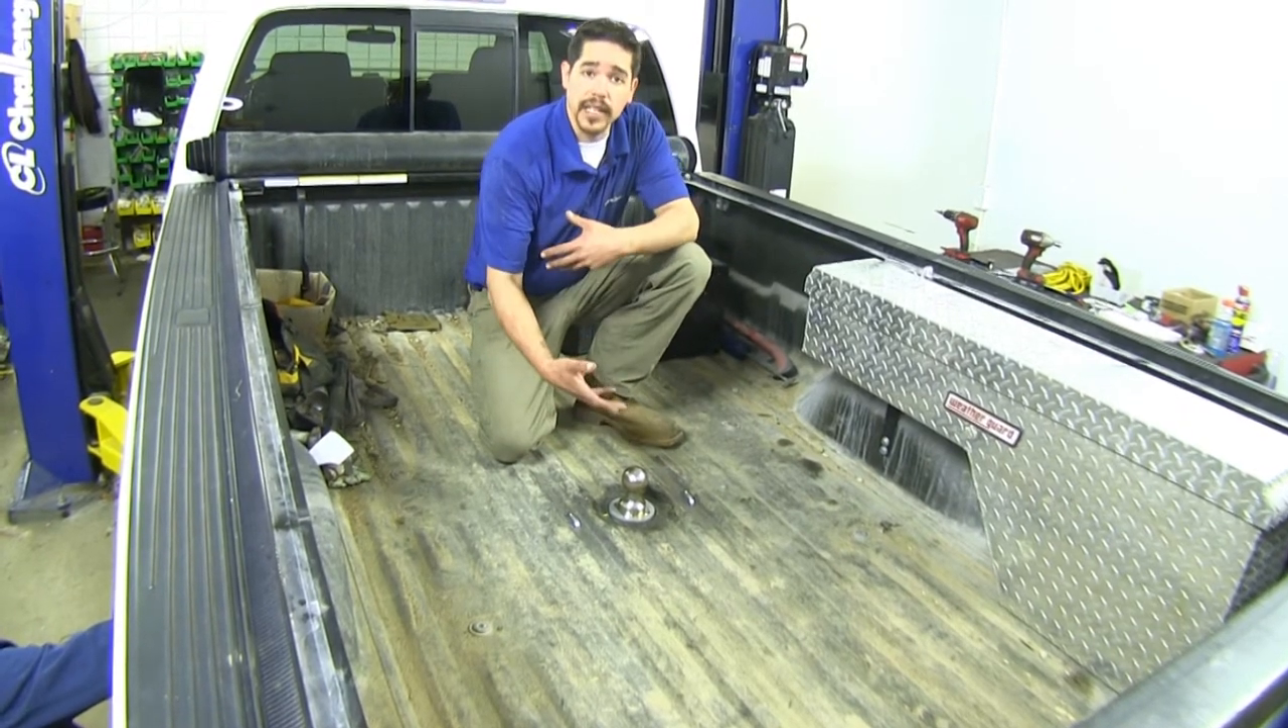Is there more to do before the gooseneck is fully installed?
No.